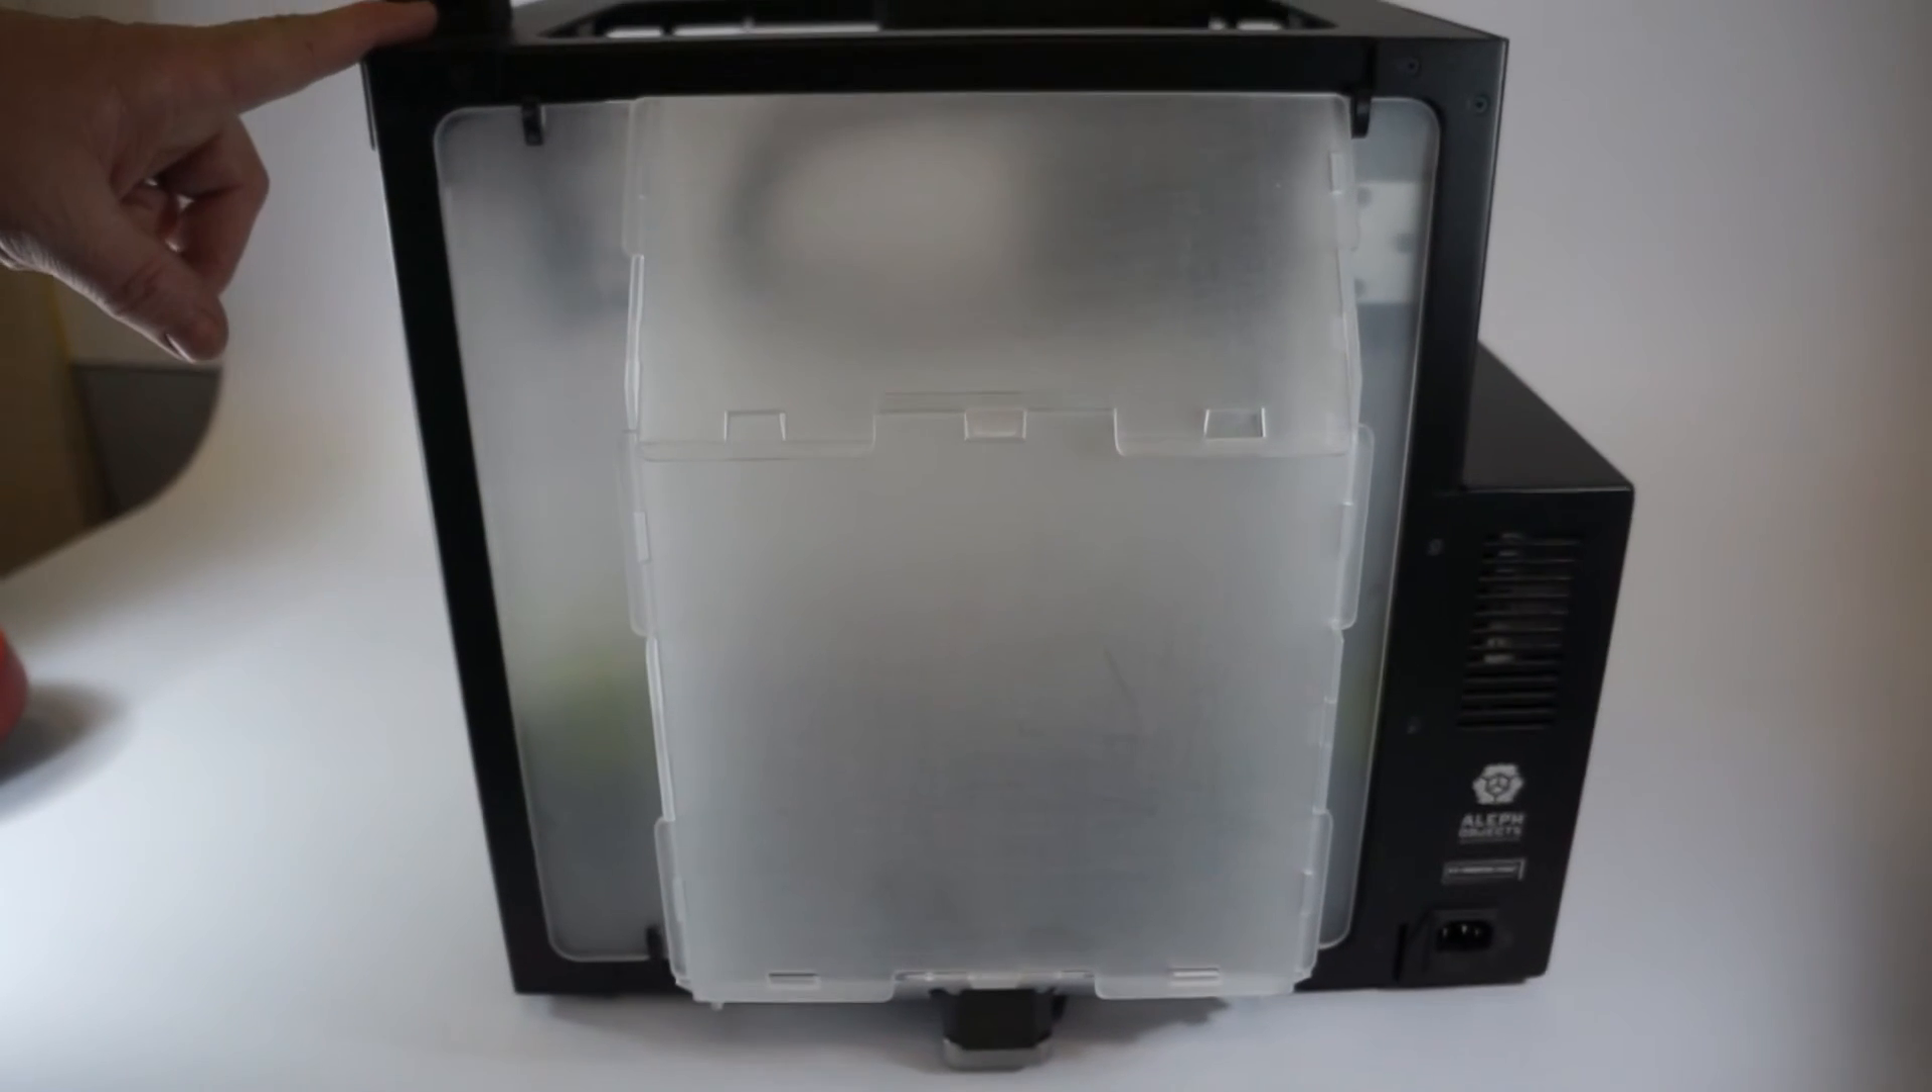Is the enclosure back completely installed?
Yes.